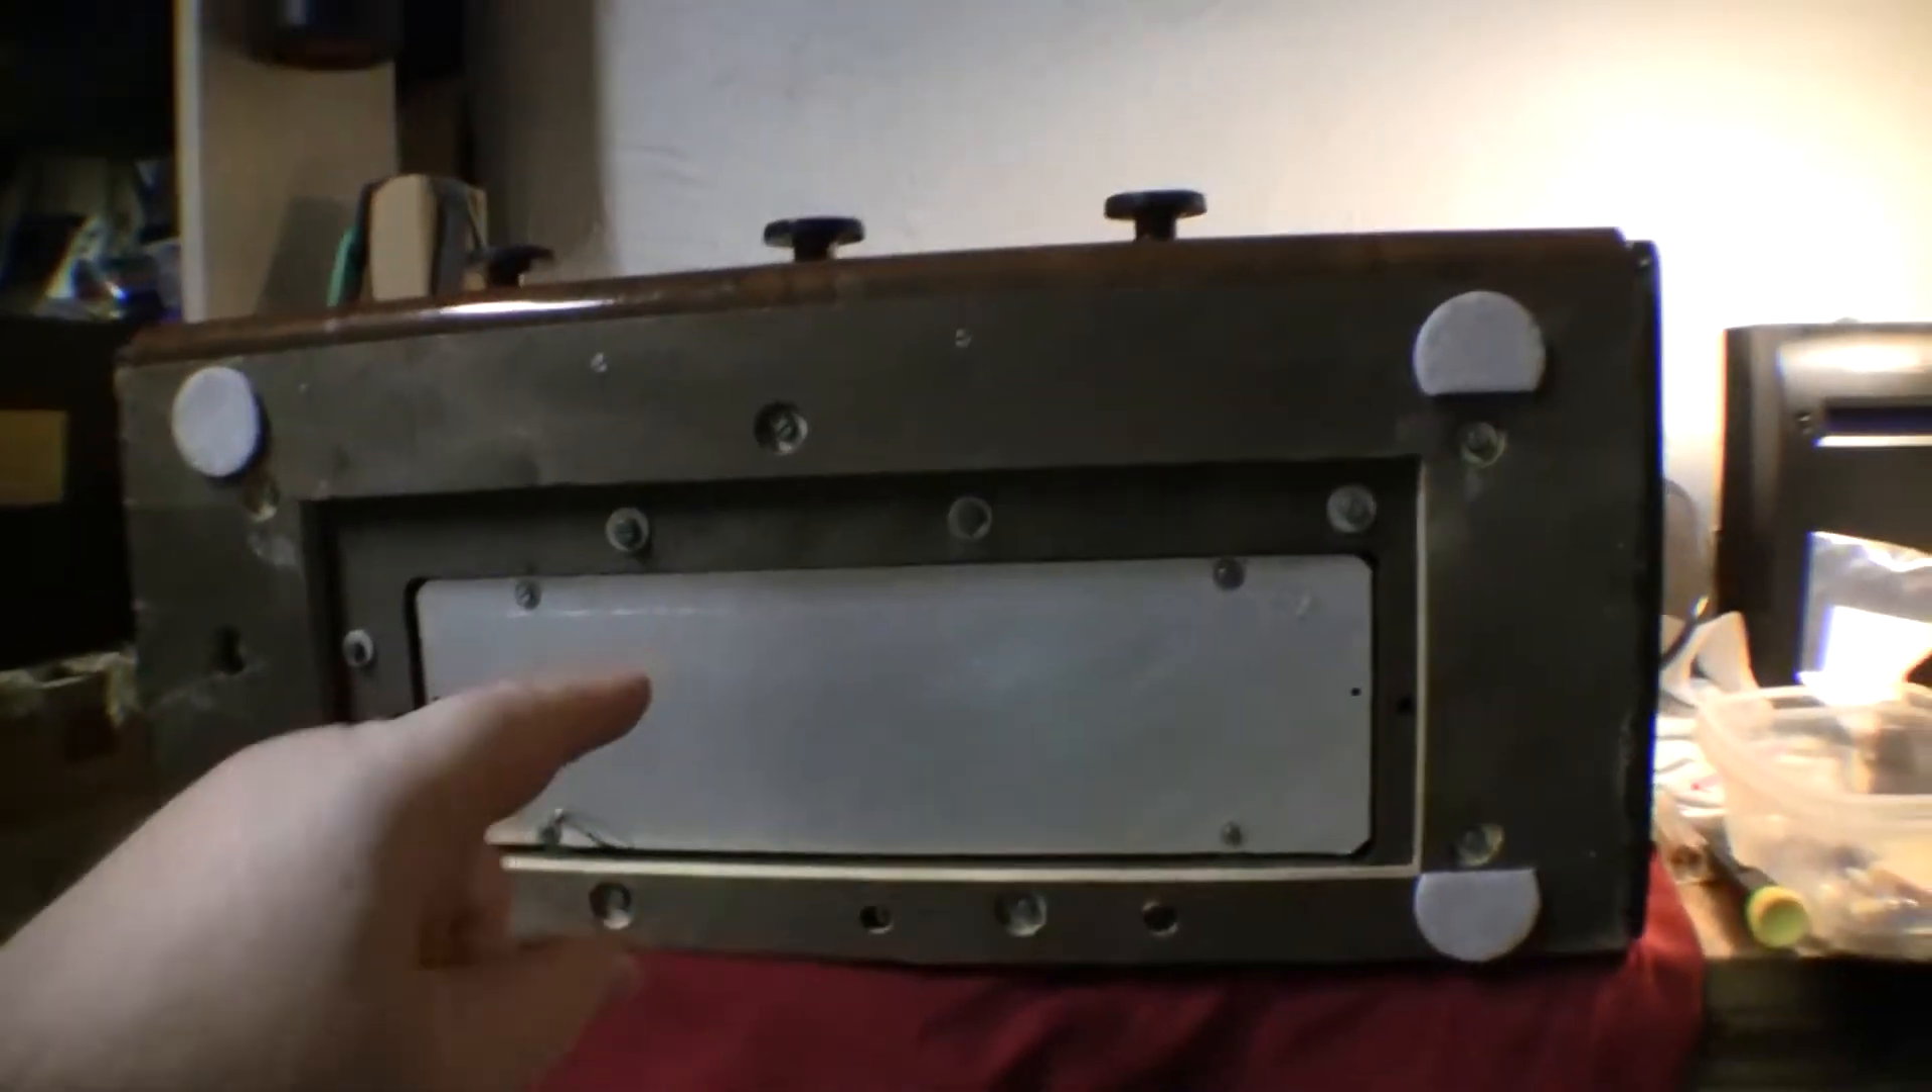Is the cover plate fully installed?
Yes.